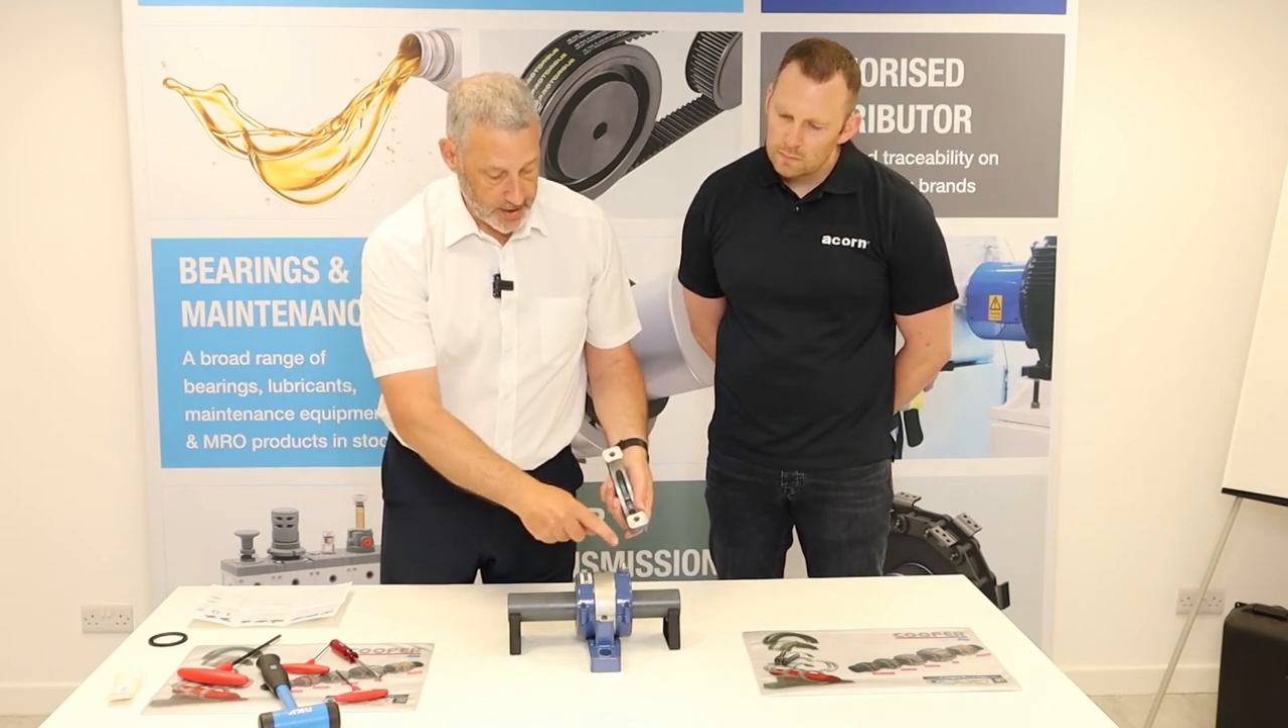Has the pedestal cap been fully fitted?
No.